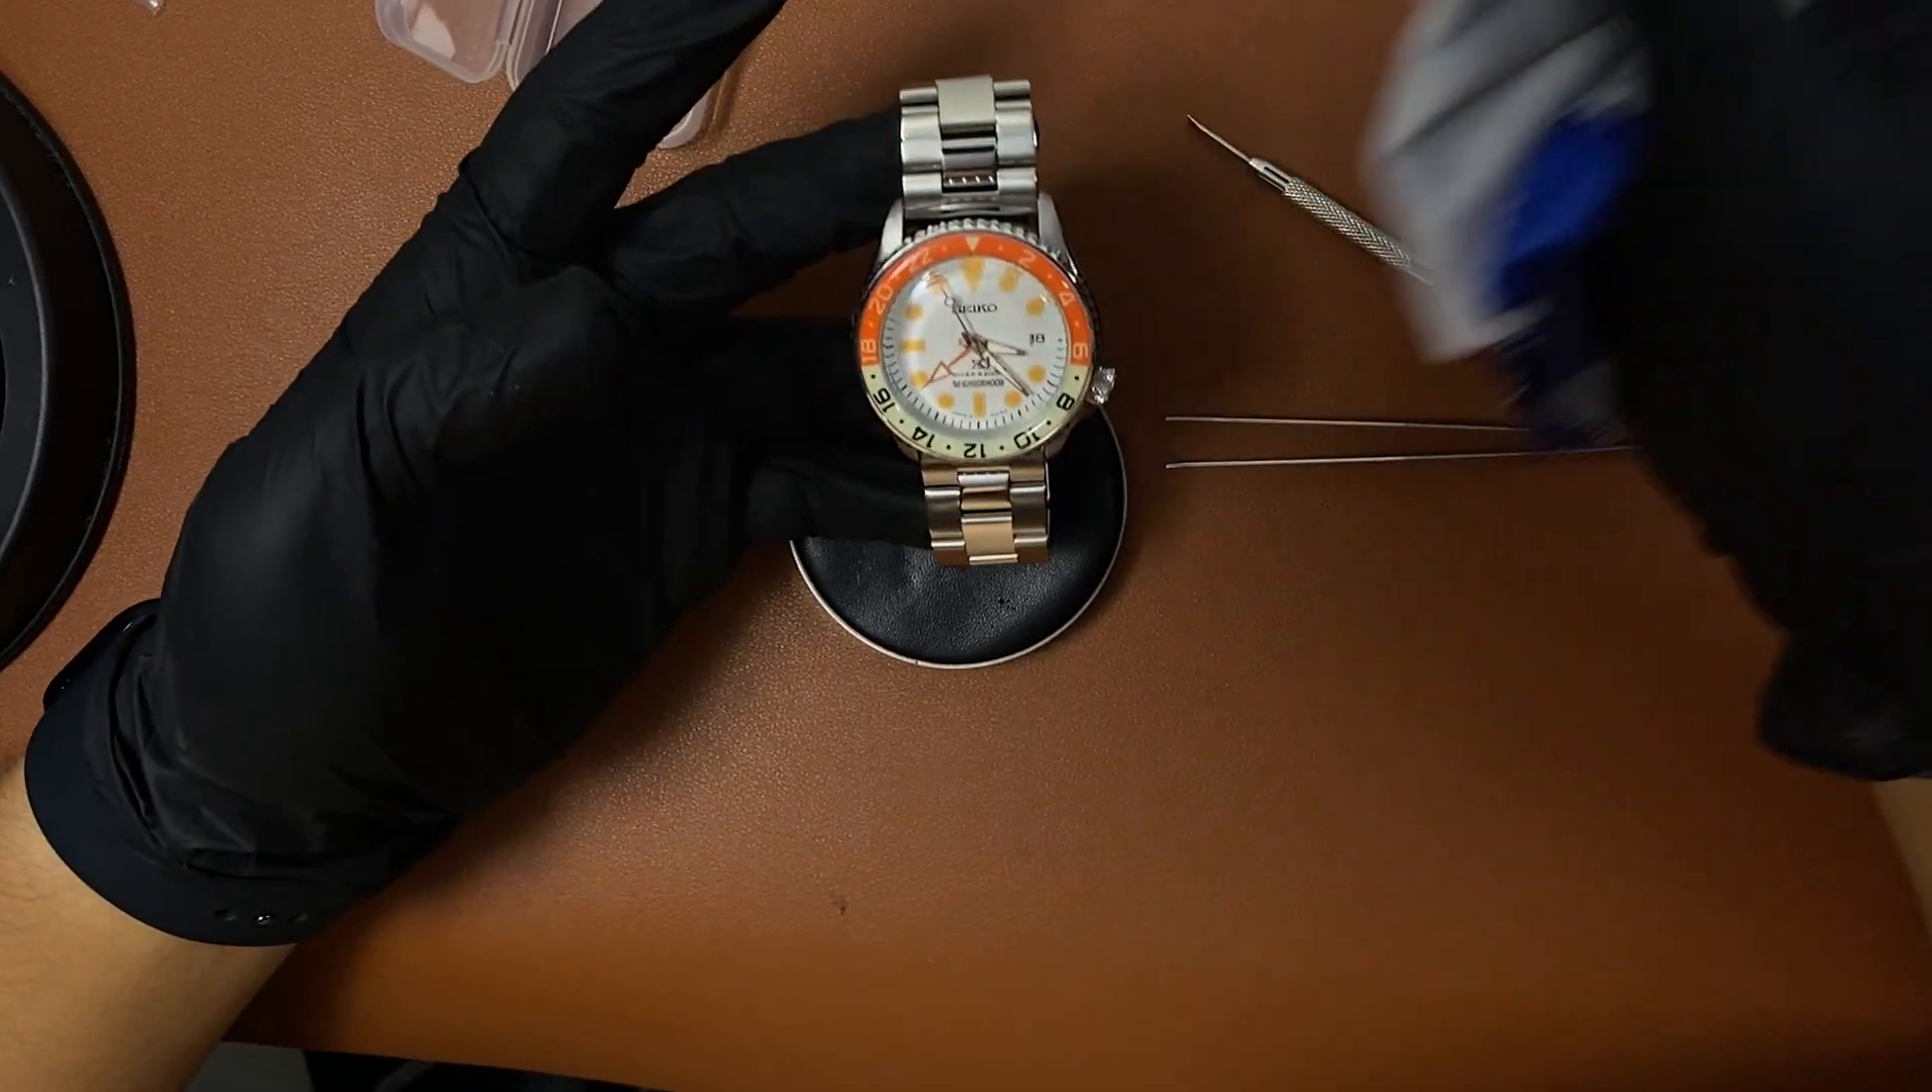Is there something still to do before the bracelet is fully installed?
No.